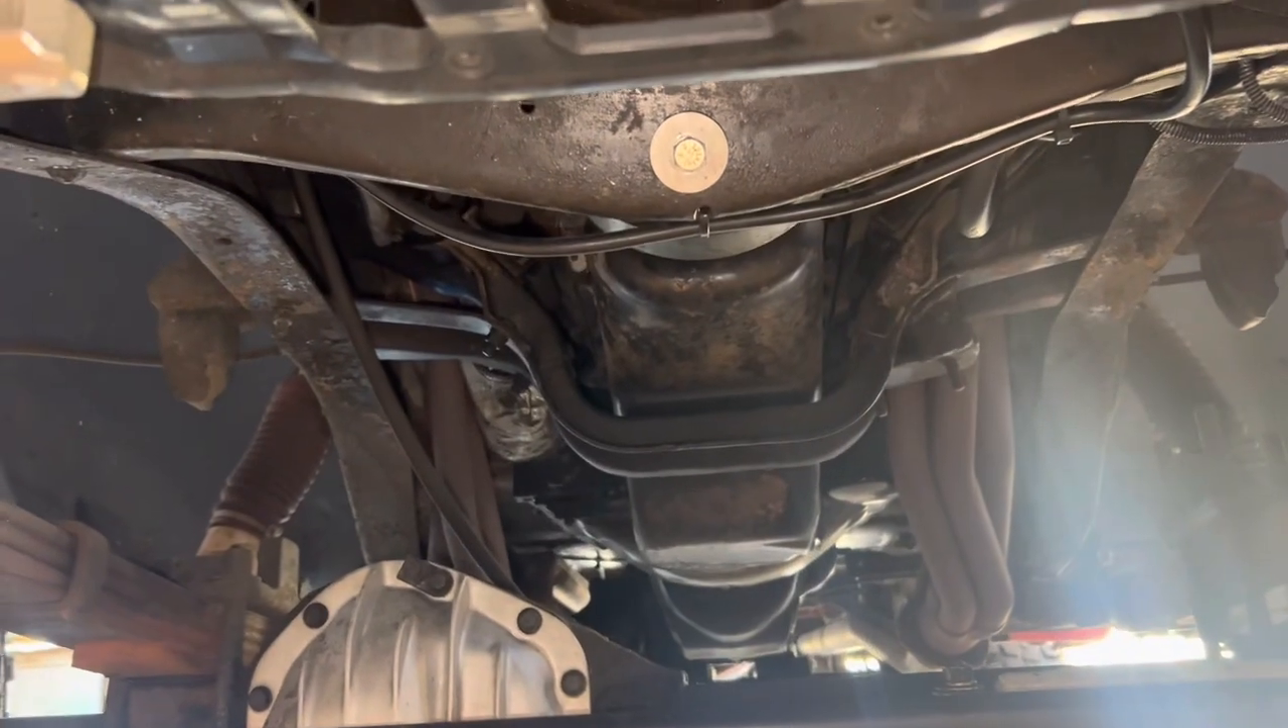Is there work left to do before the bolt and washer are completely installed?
No.